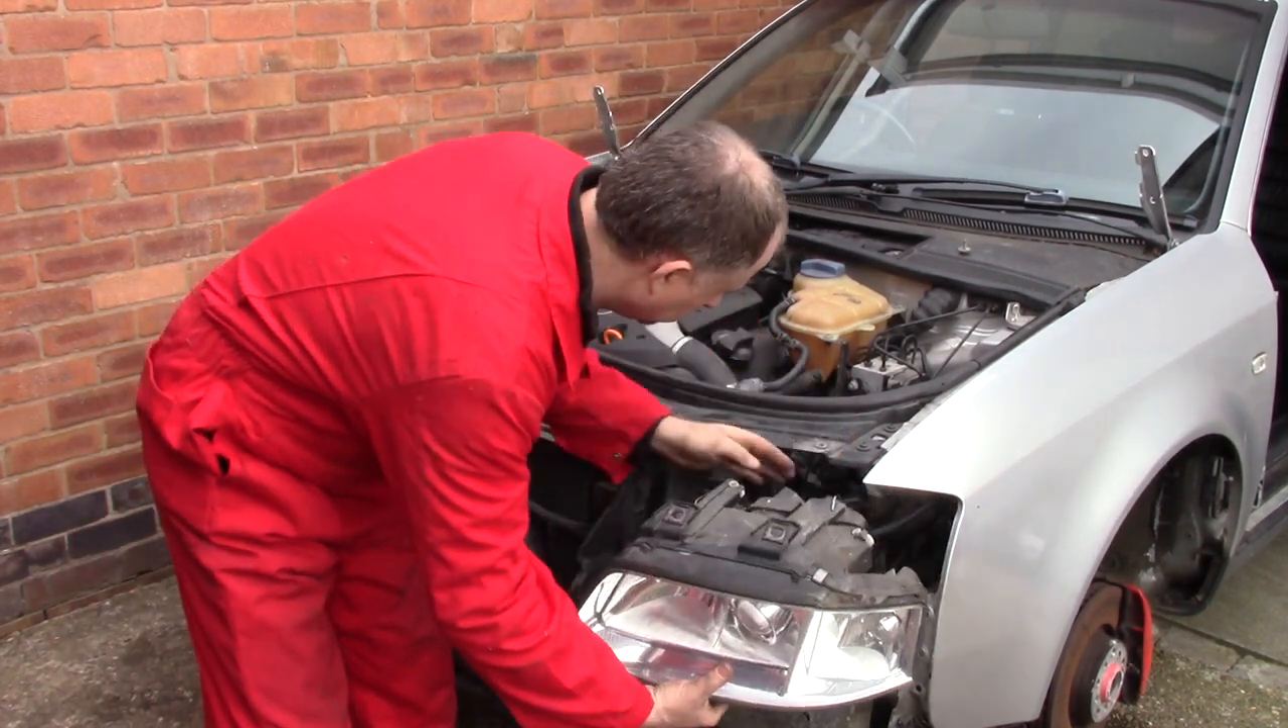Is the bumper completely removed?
Yes.